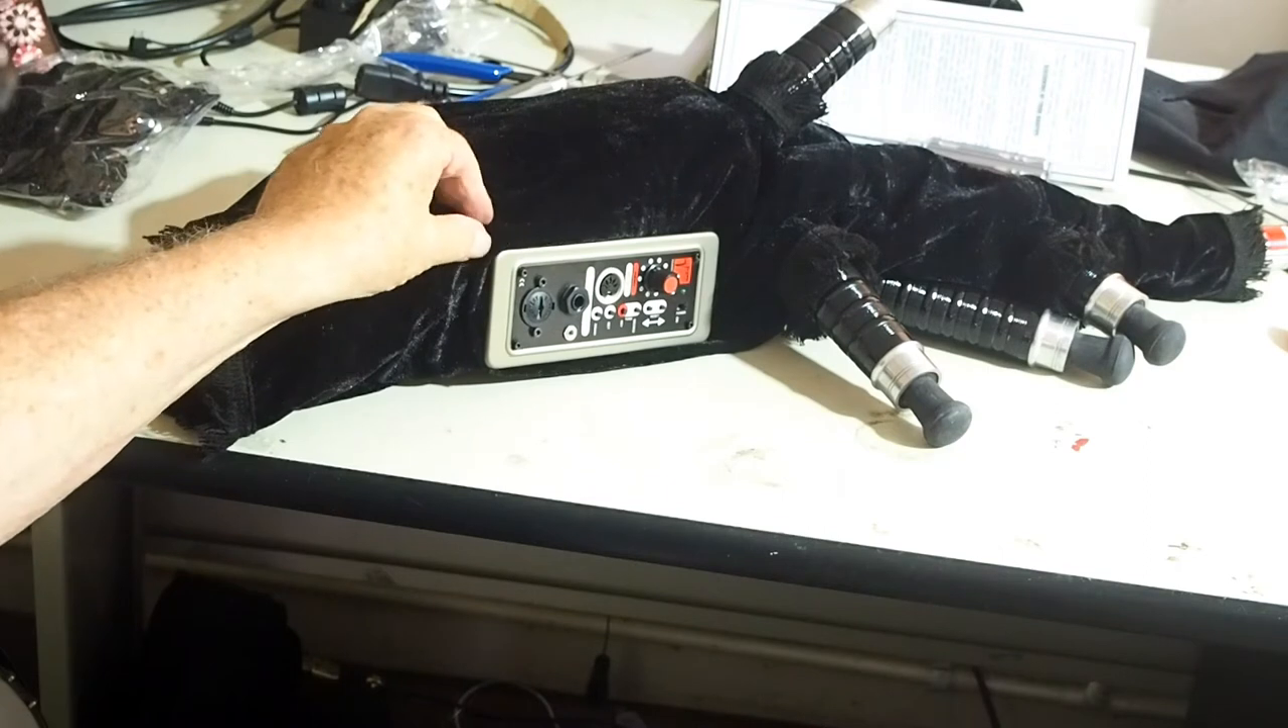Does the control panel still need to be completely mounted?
No.